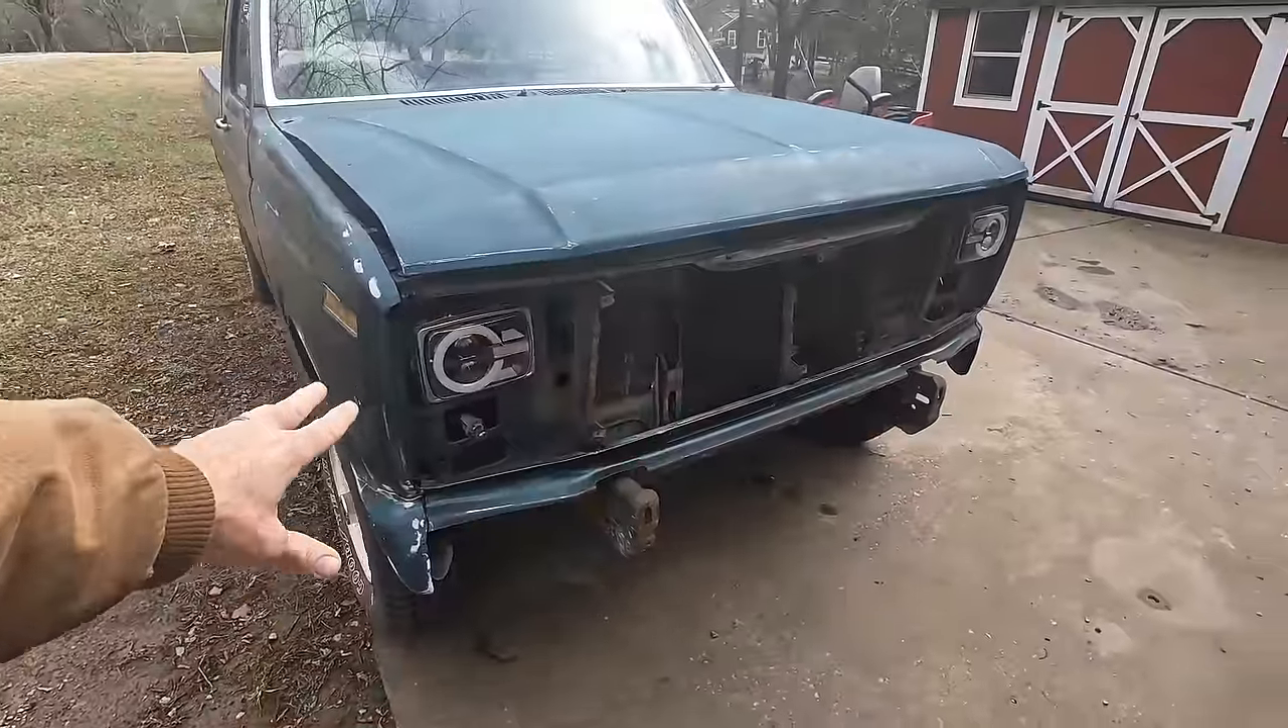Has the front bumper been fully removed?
Yes.